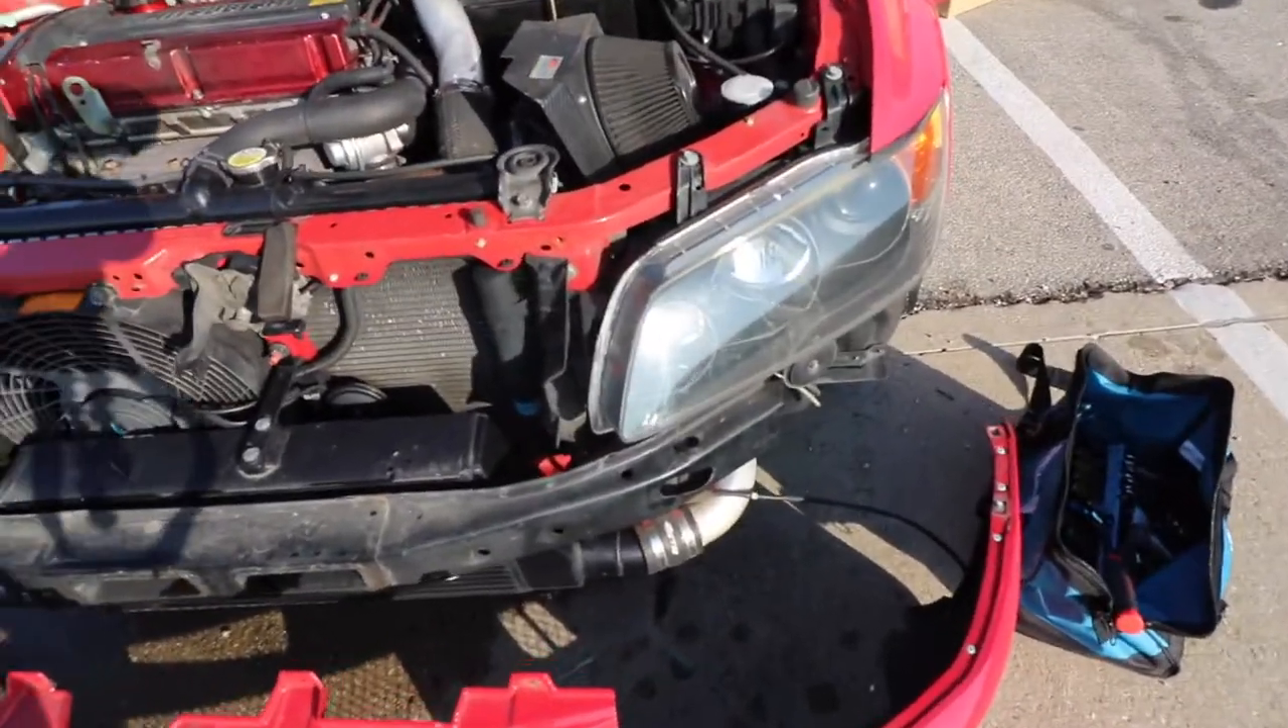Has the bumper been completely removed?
Yes.